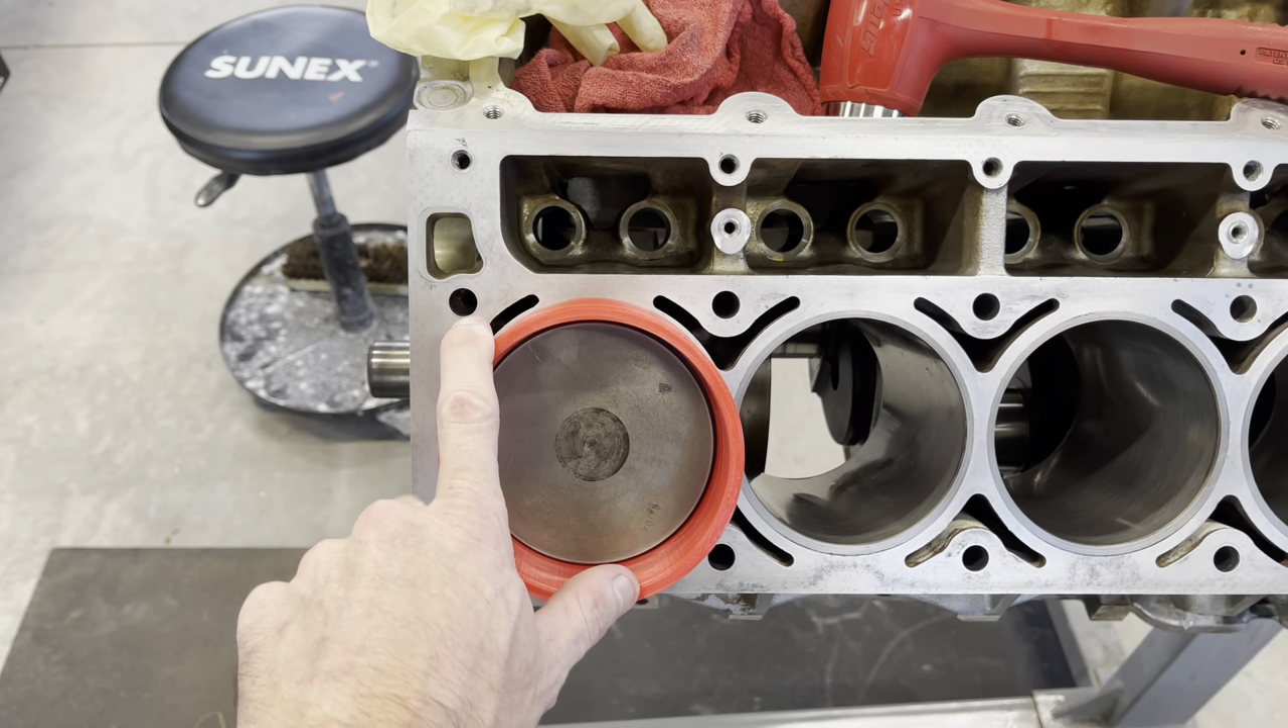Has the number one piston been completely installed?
No.